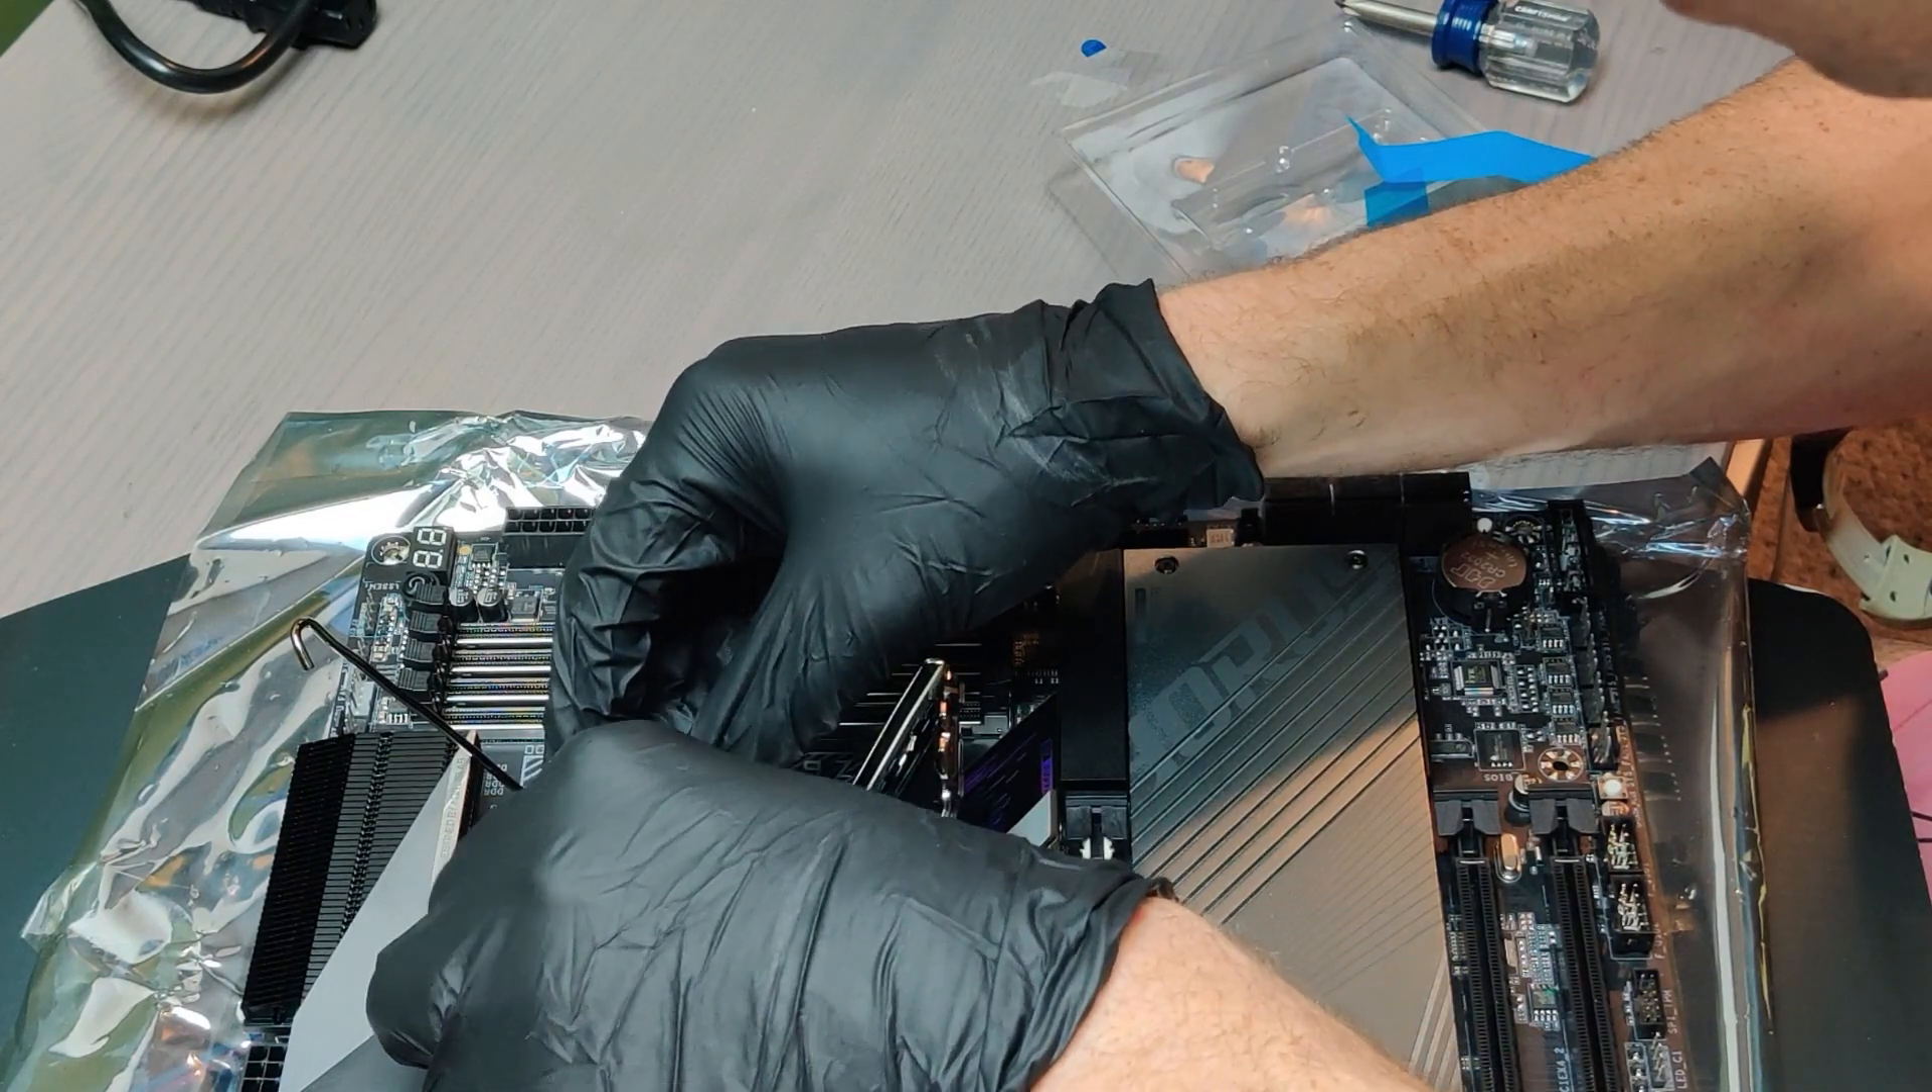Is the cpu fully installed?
No.